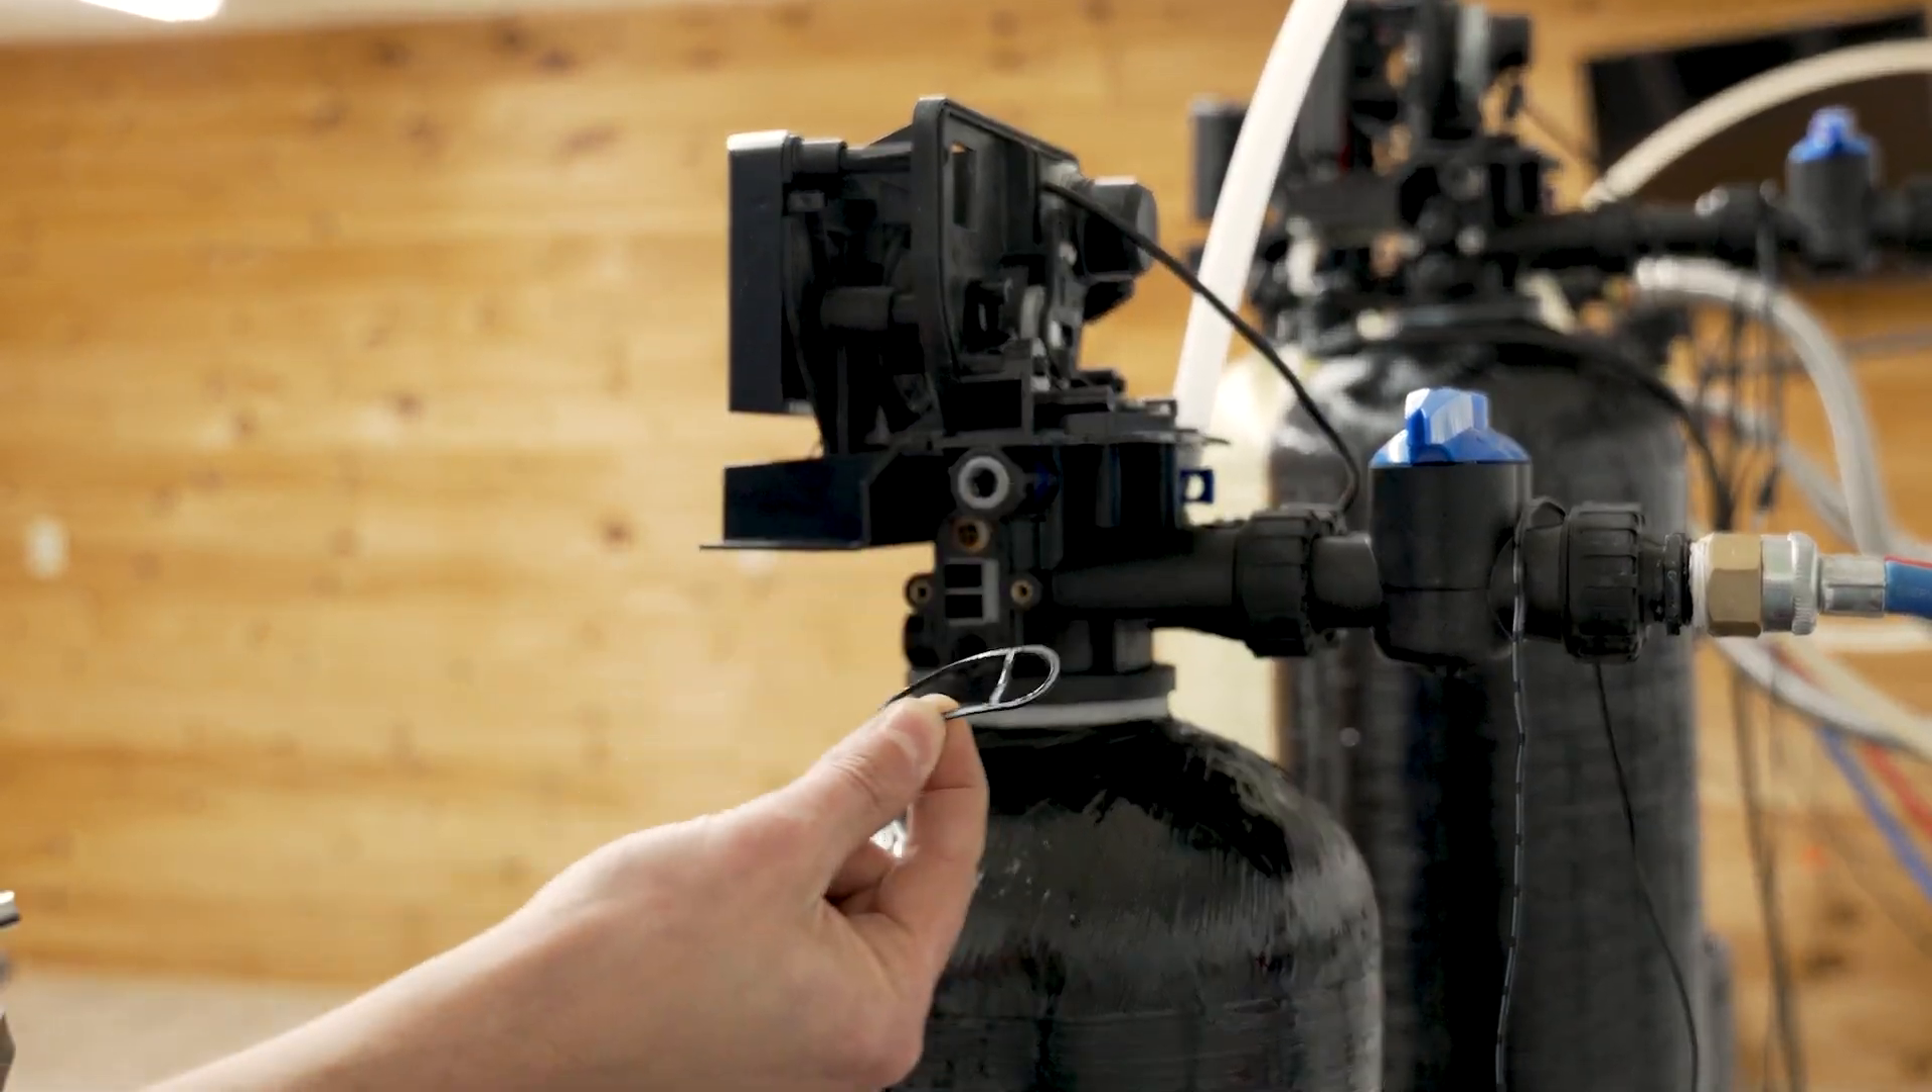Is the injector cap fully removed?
Yes.